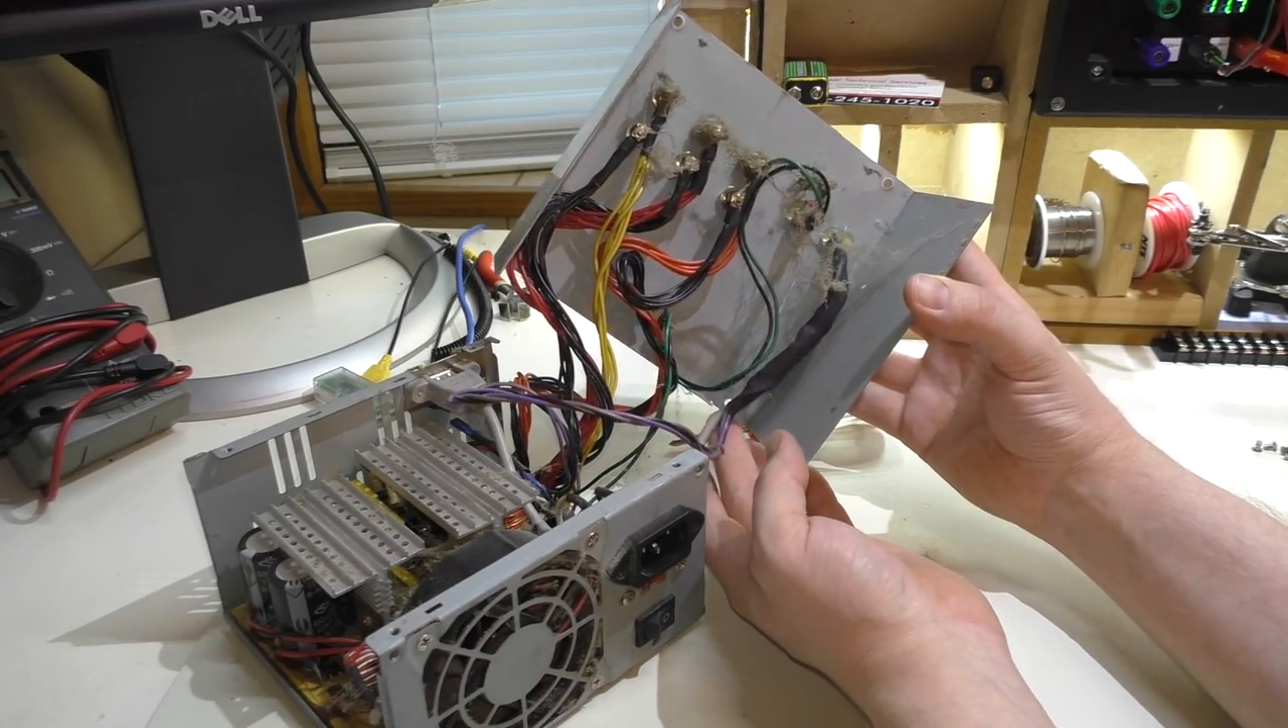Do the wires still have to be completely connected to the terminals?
No.